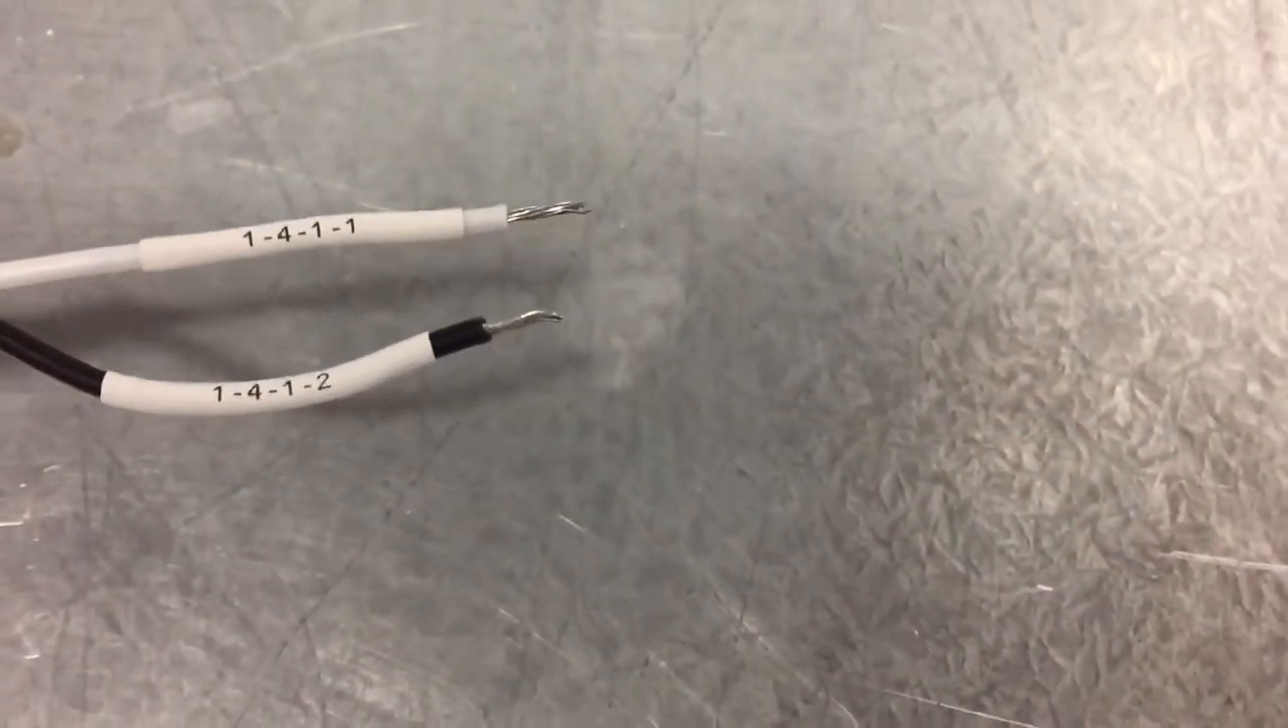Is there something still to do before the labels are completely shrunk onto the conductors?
No.